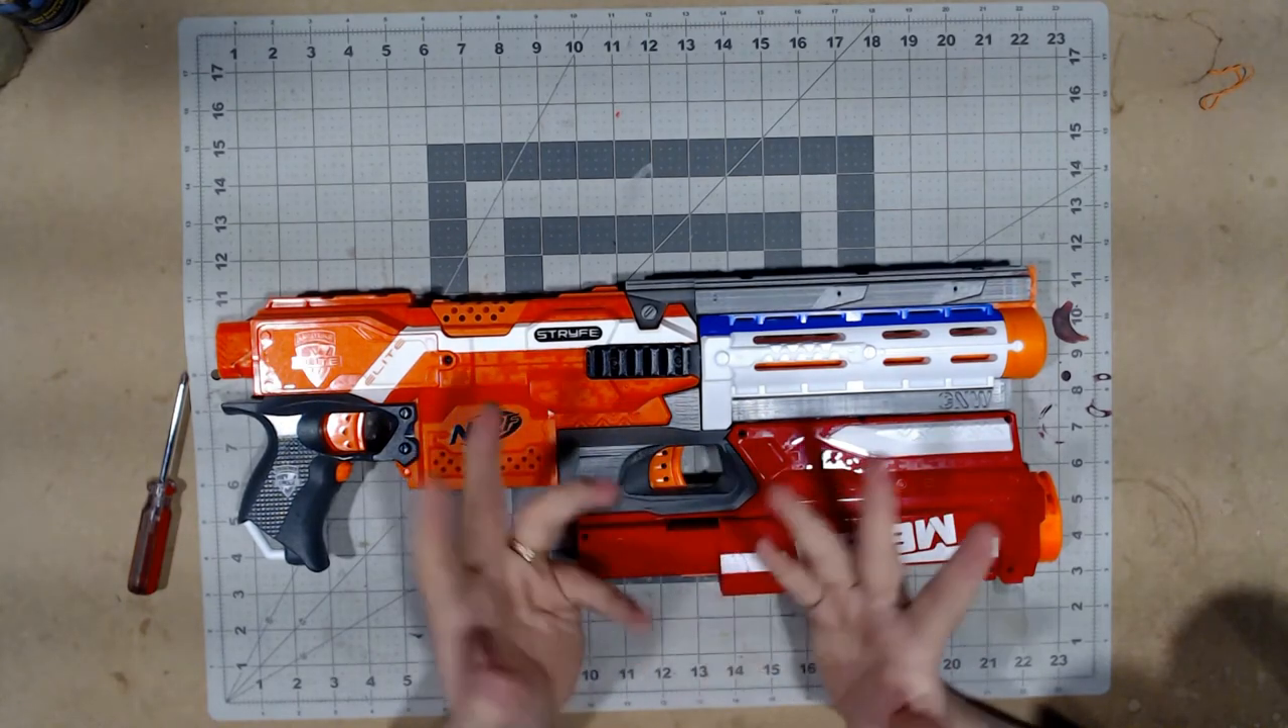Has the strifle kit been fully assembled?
Yes.